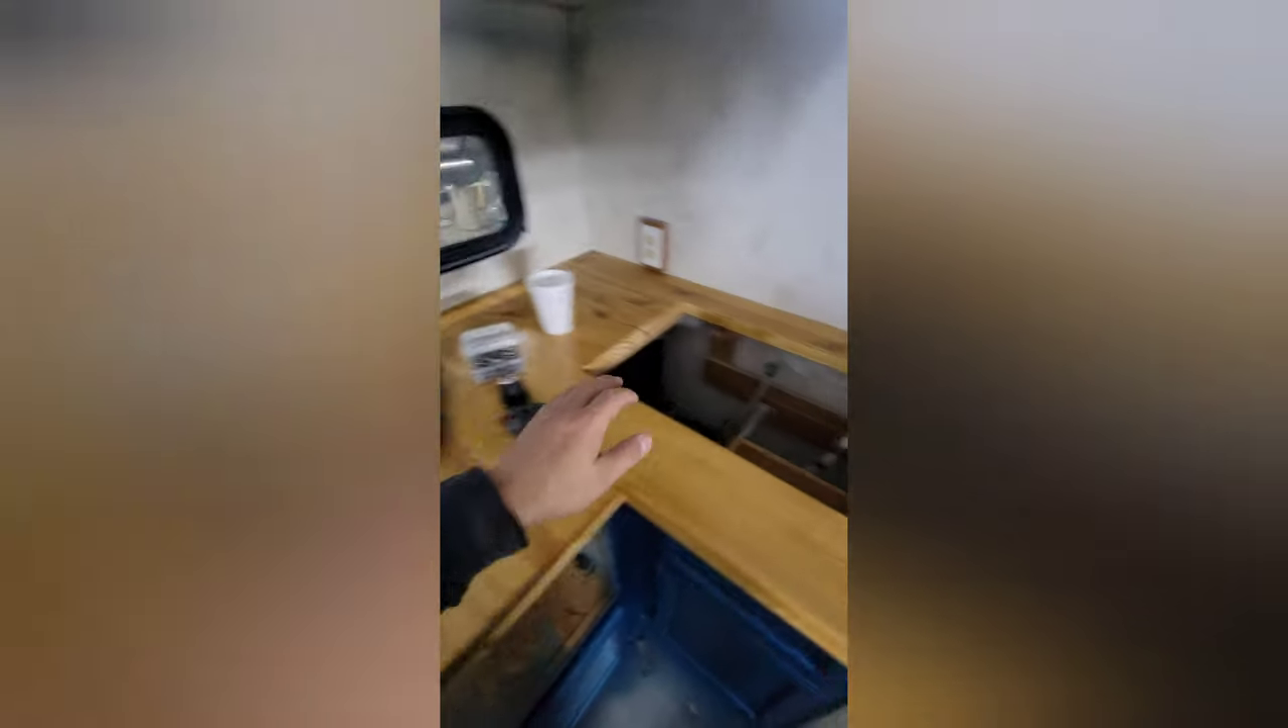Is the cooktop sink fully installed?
No.